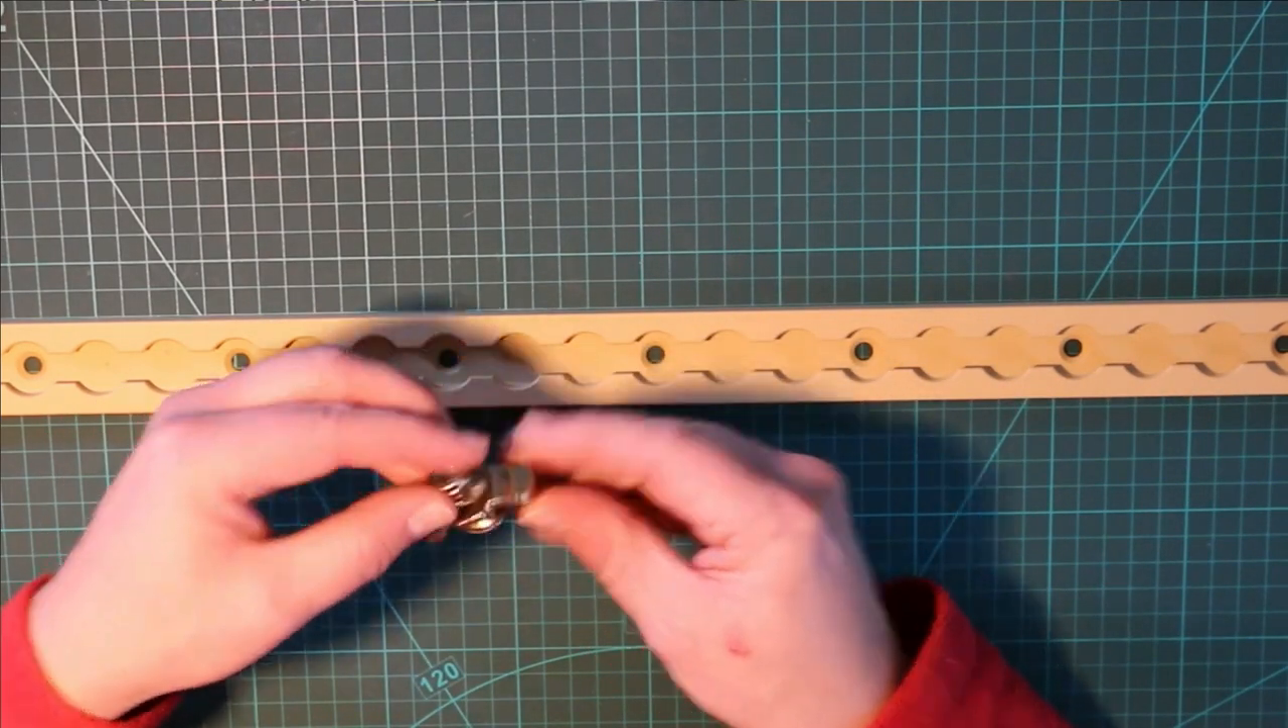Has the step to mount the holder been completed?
No.